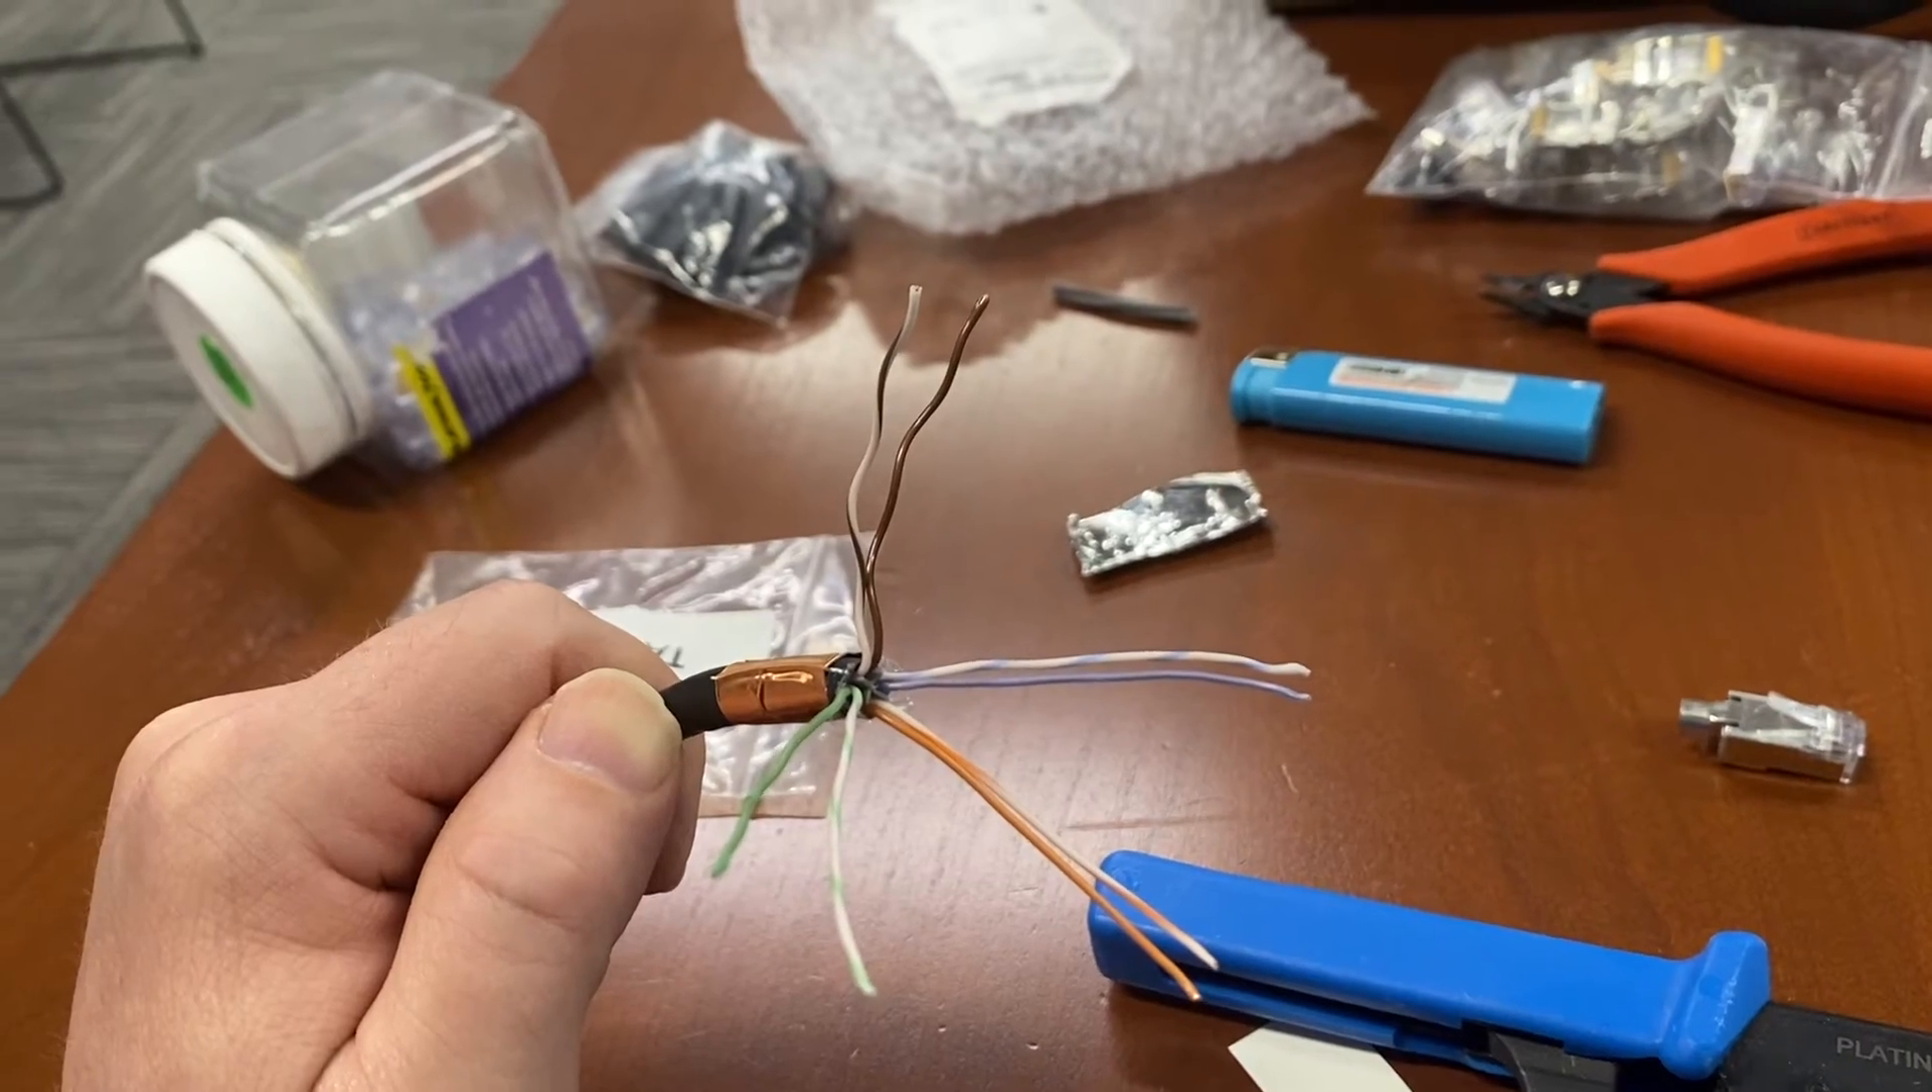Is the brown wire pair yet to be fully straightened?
Yes.